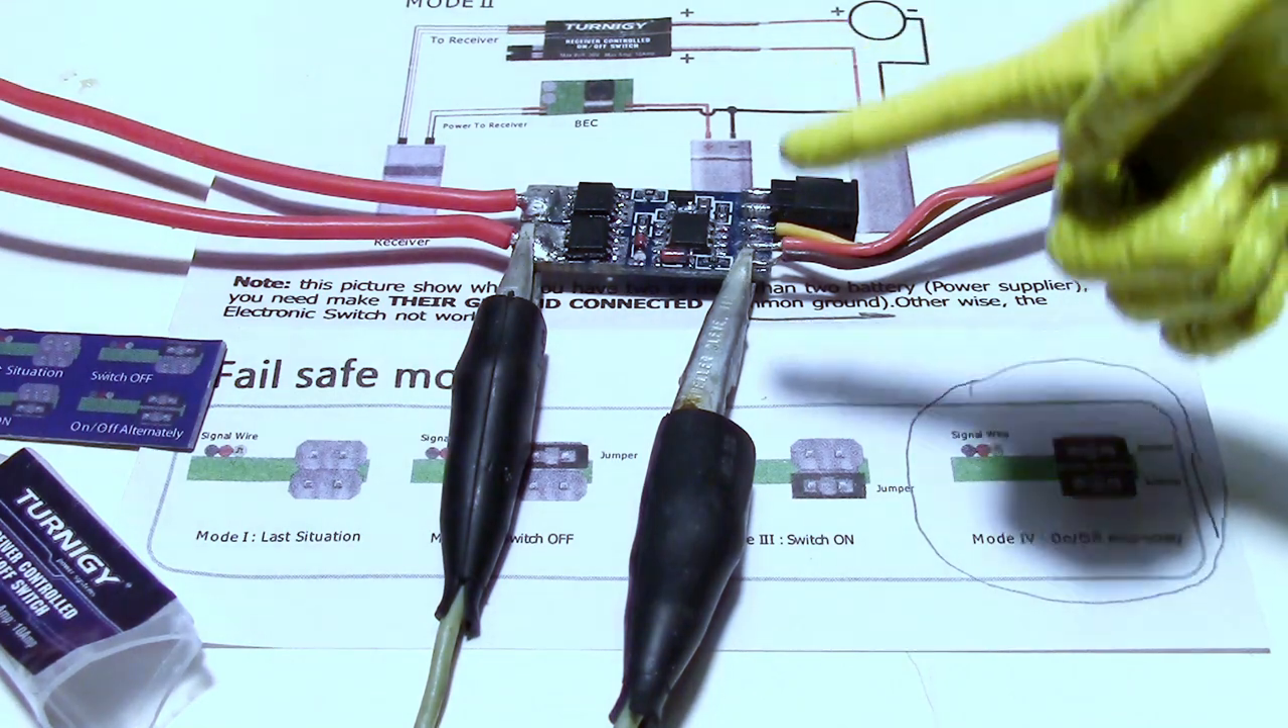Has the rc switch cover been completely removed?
Yes.